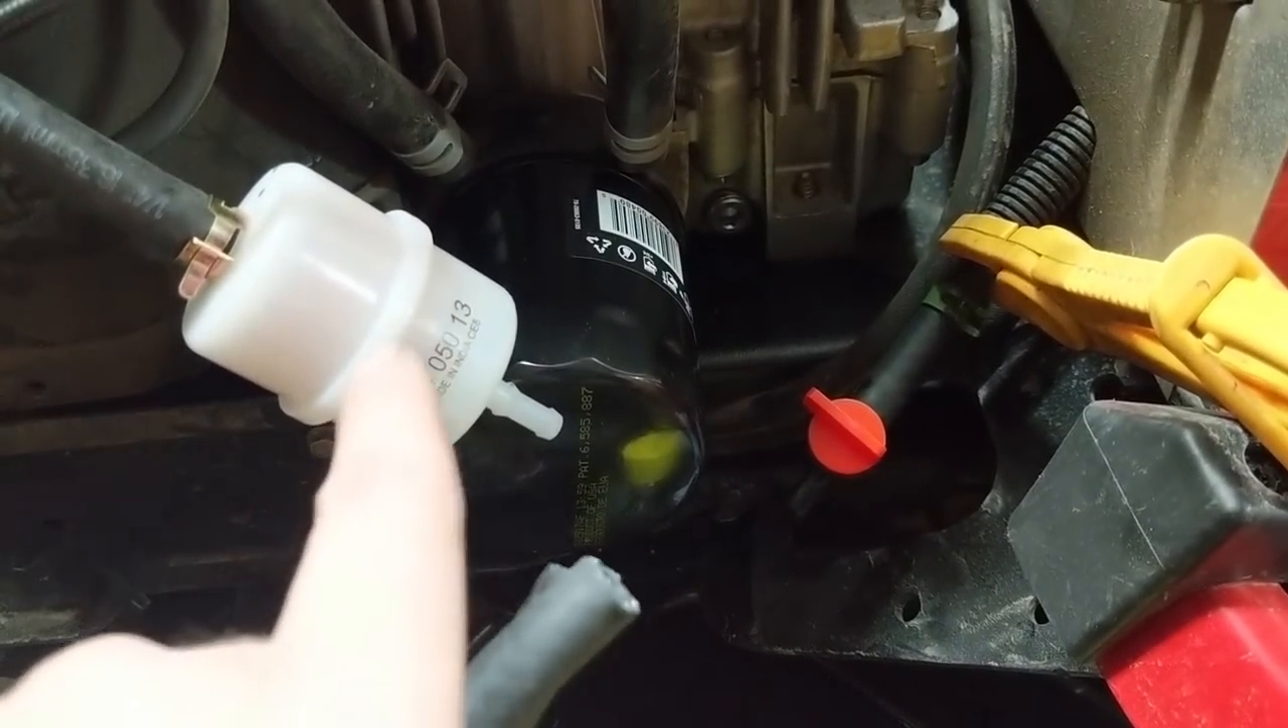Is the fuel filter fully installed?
No.